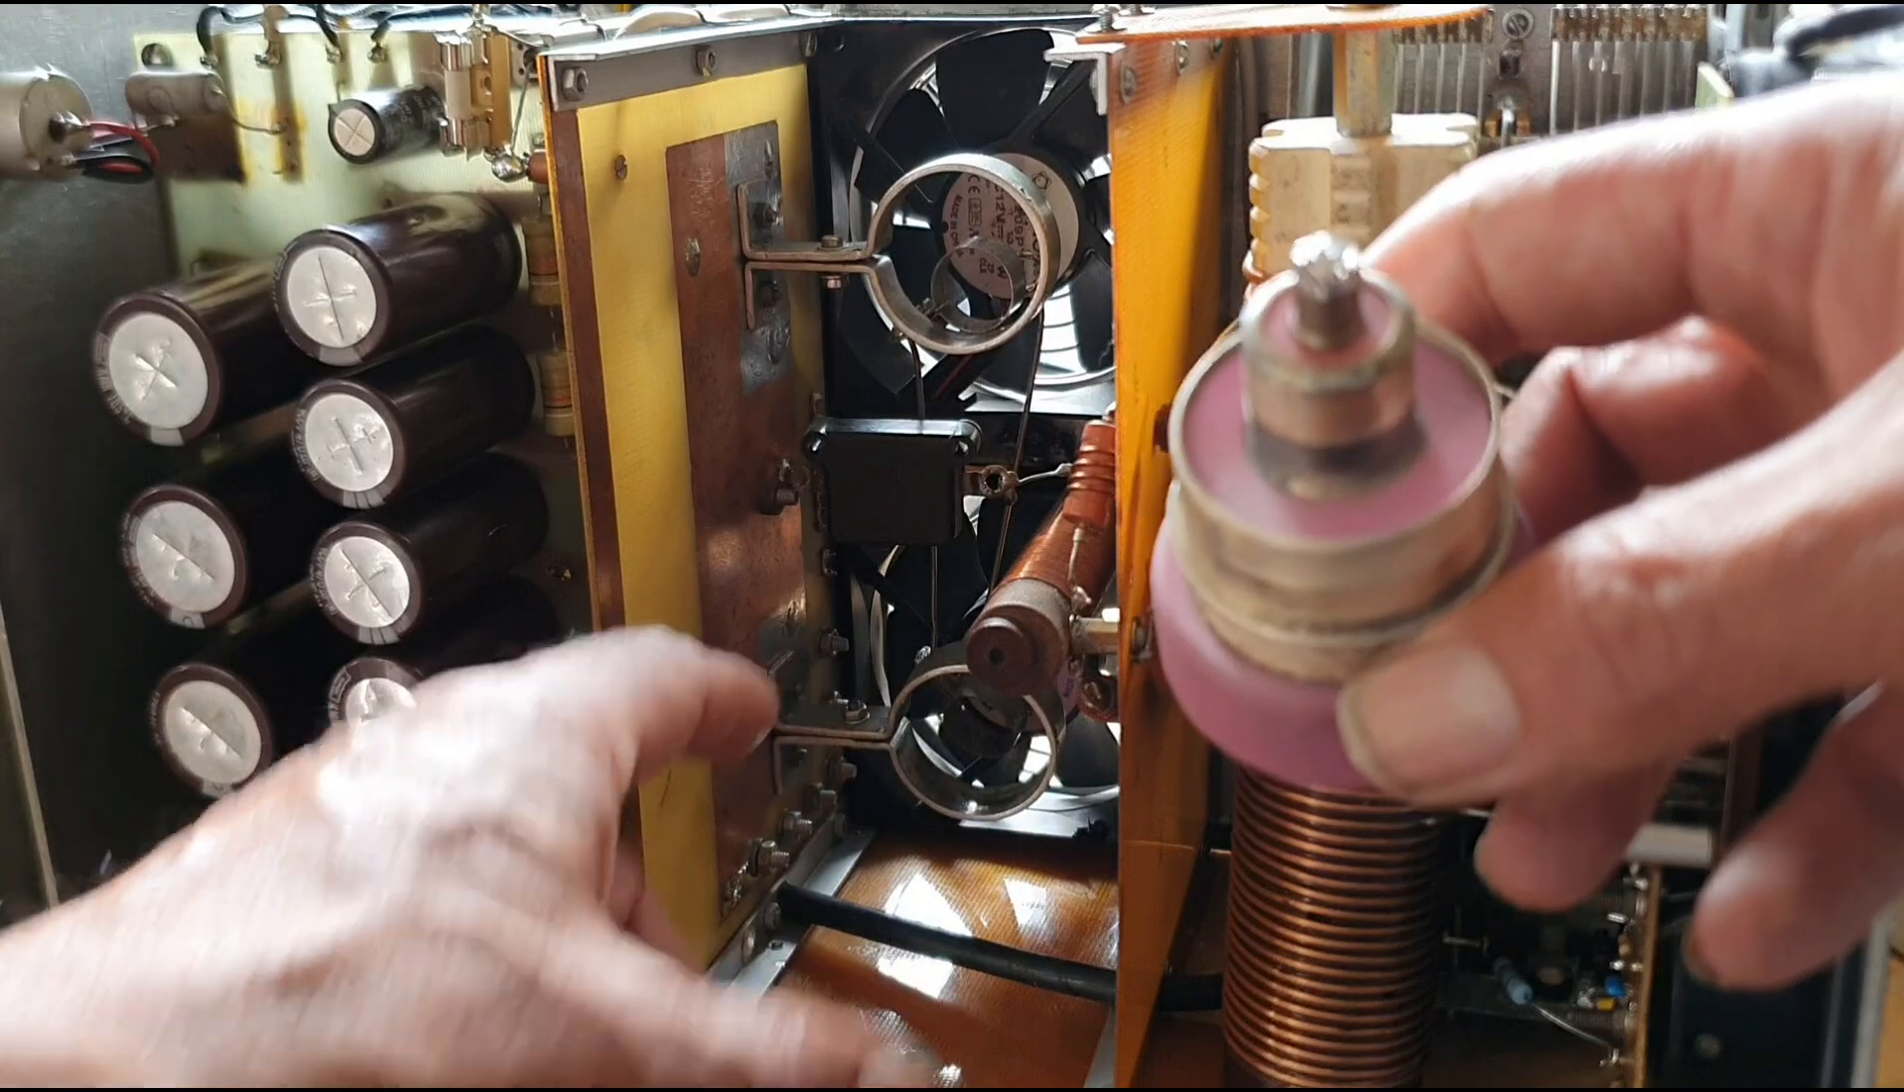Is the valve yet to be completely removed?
No.